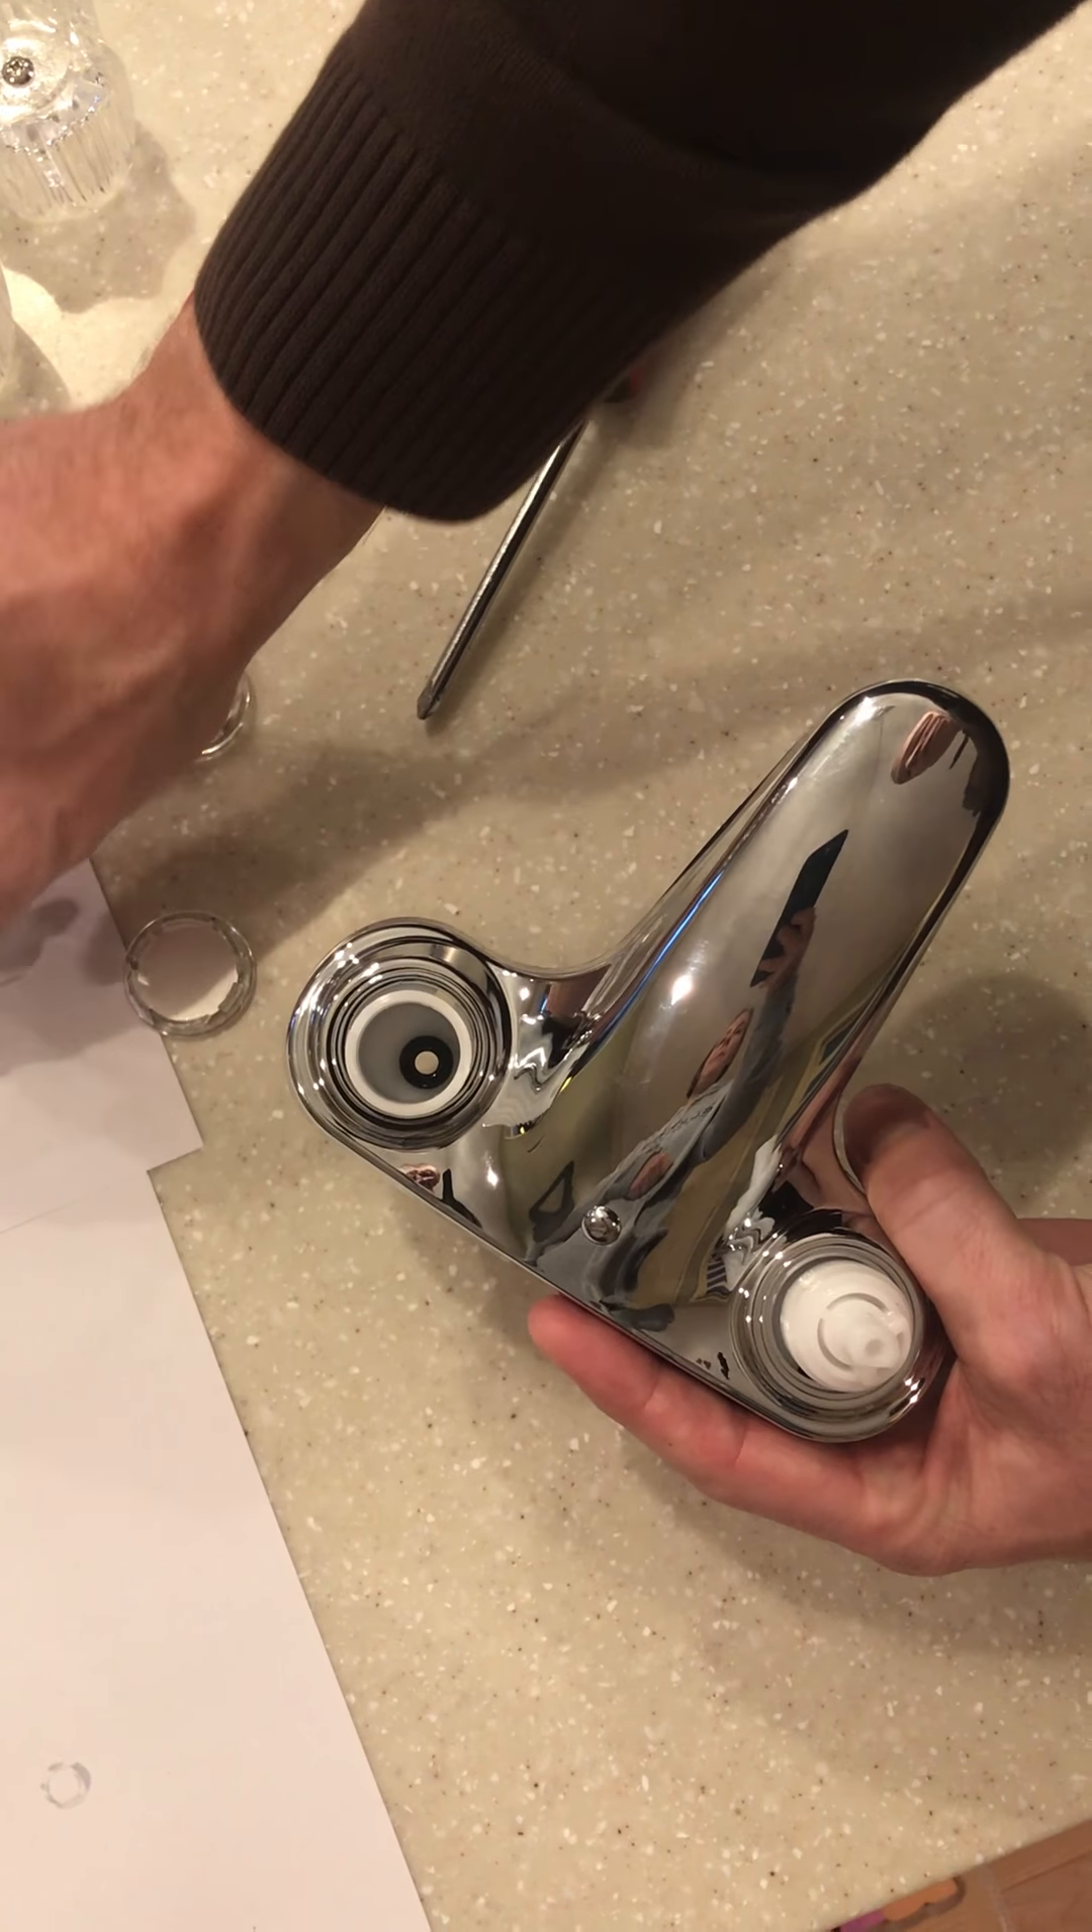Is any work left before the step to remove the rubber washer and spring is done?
Yes.